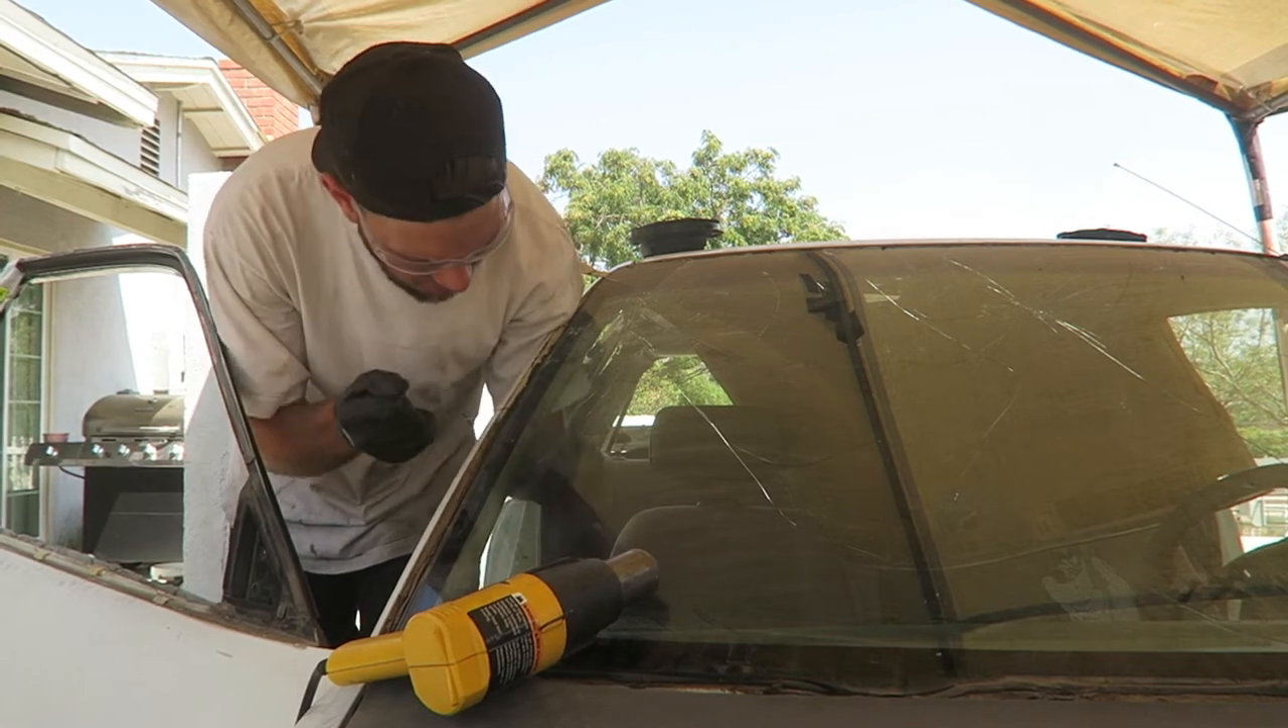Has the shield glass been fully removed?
No.